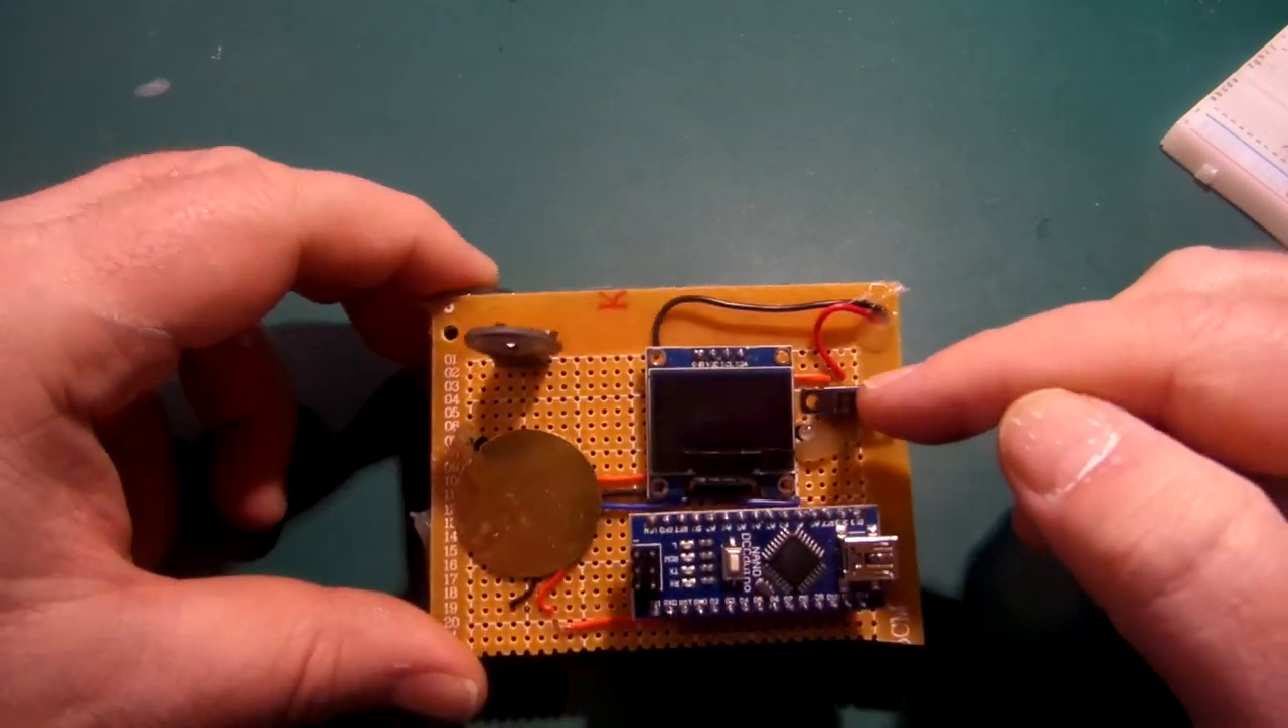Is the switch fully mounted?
Yes.